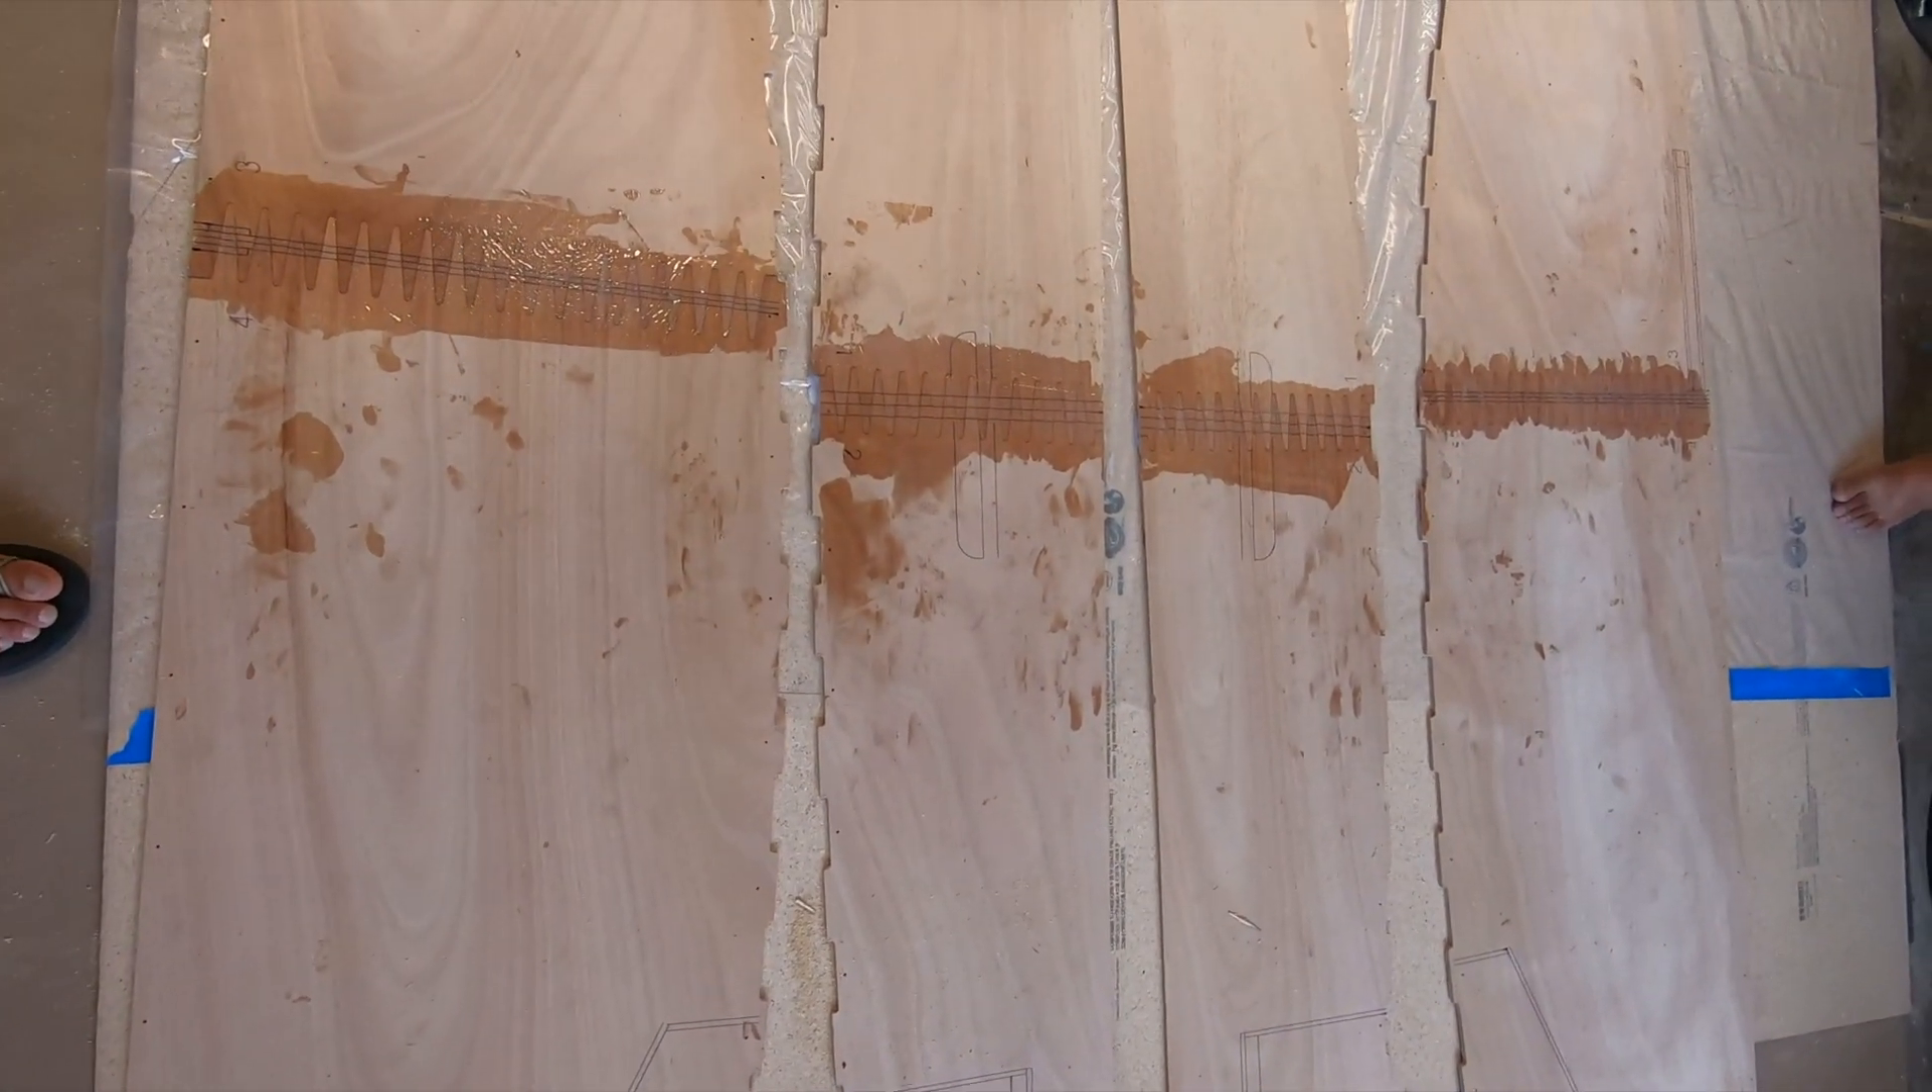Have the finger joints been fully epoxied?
Yes.